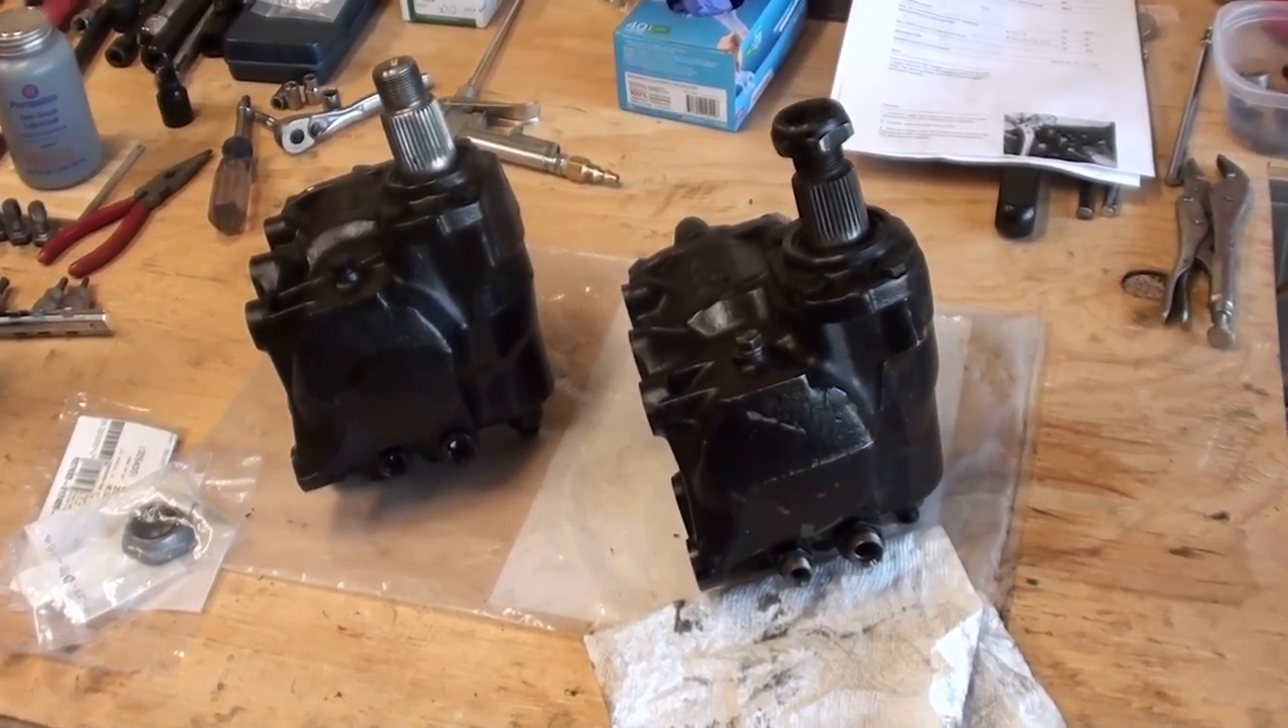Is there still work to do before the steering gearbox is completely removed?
No.